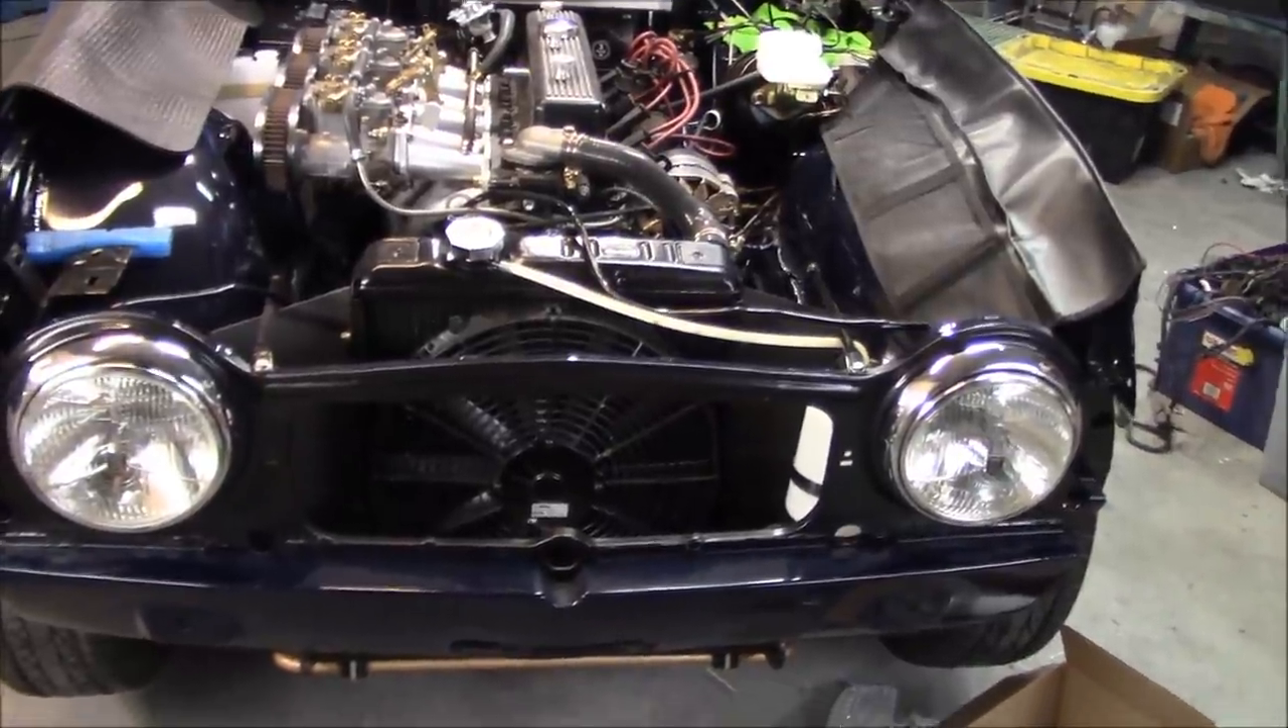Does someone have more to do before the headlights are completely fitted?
No.